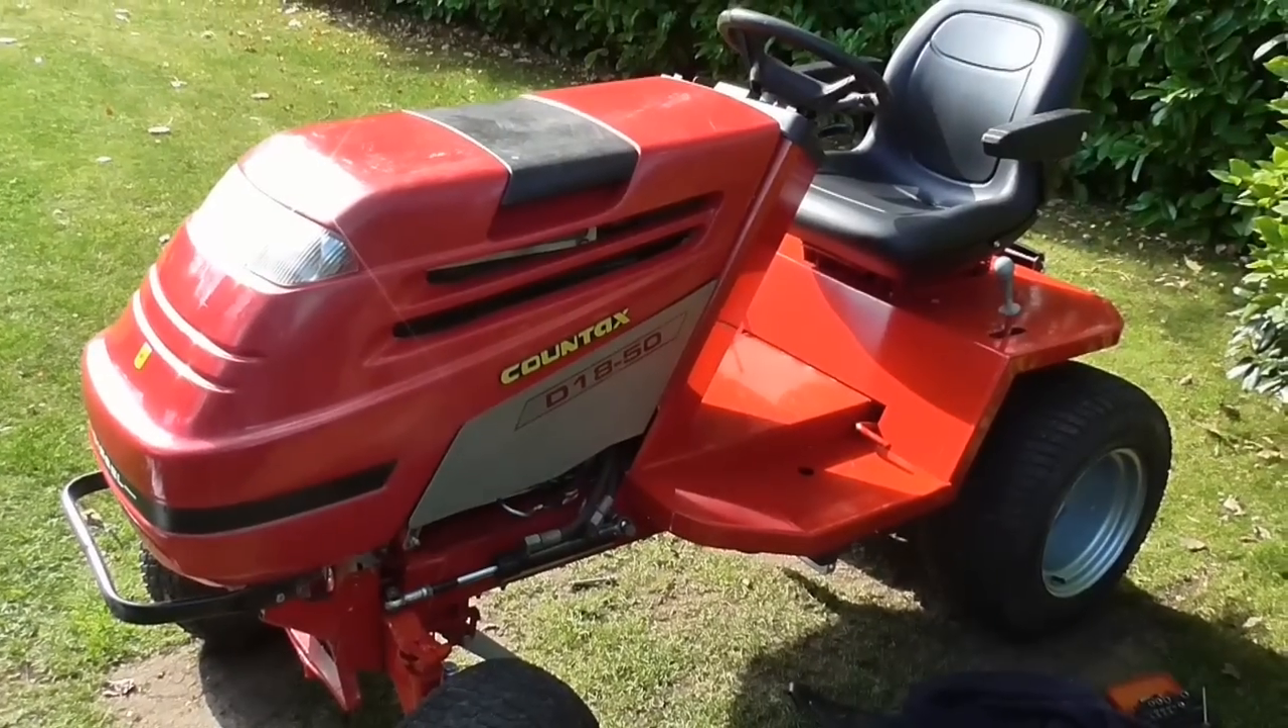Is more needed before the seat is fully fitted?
No.